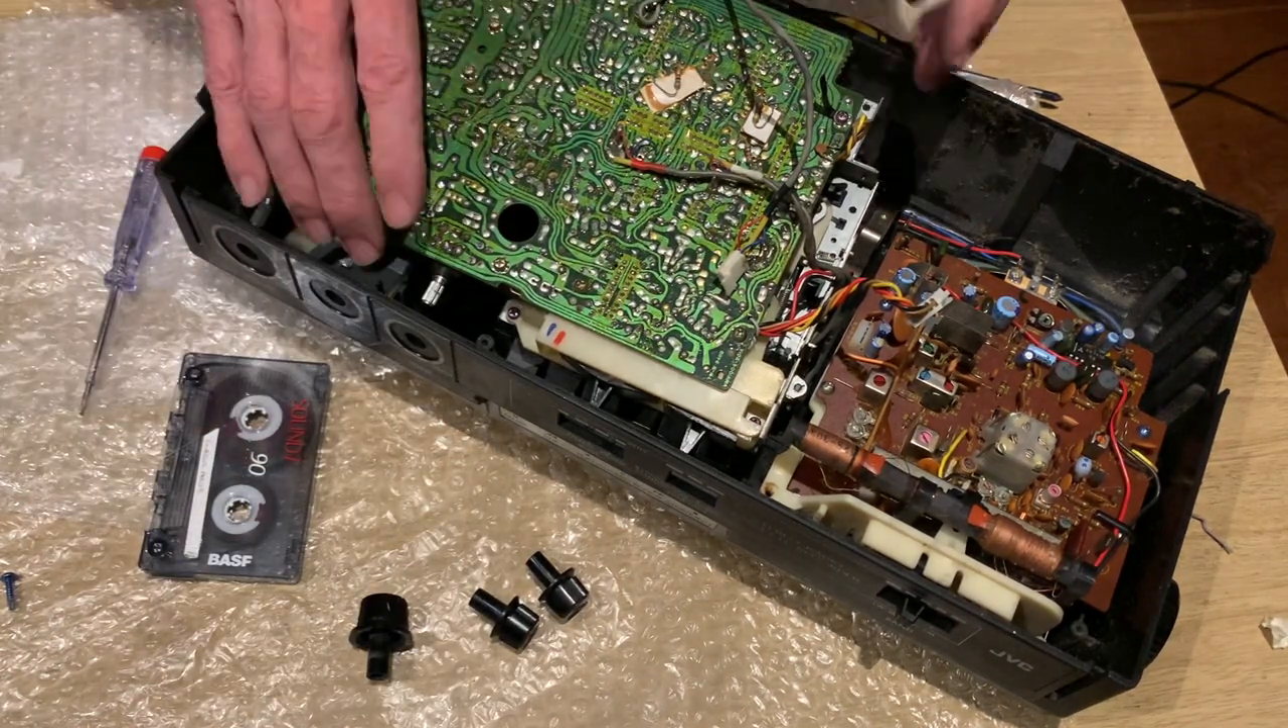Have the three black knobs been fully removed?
Yes.